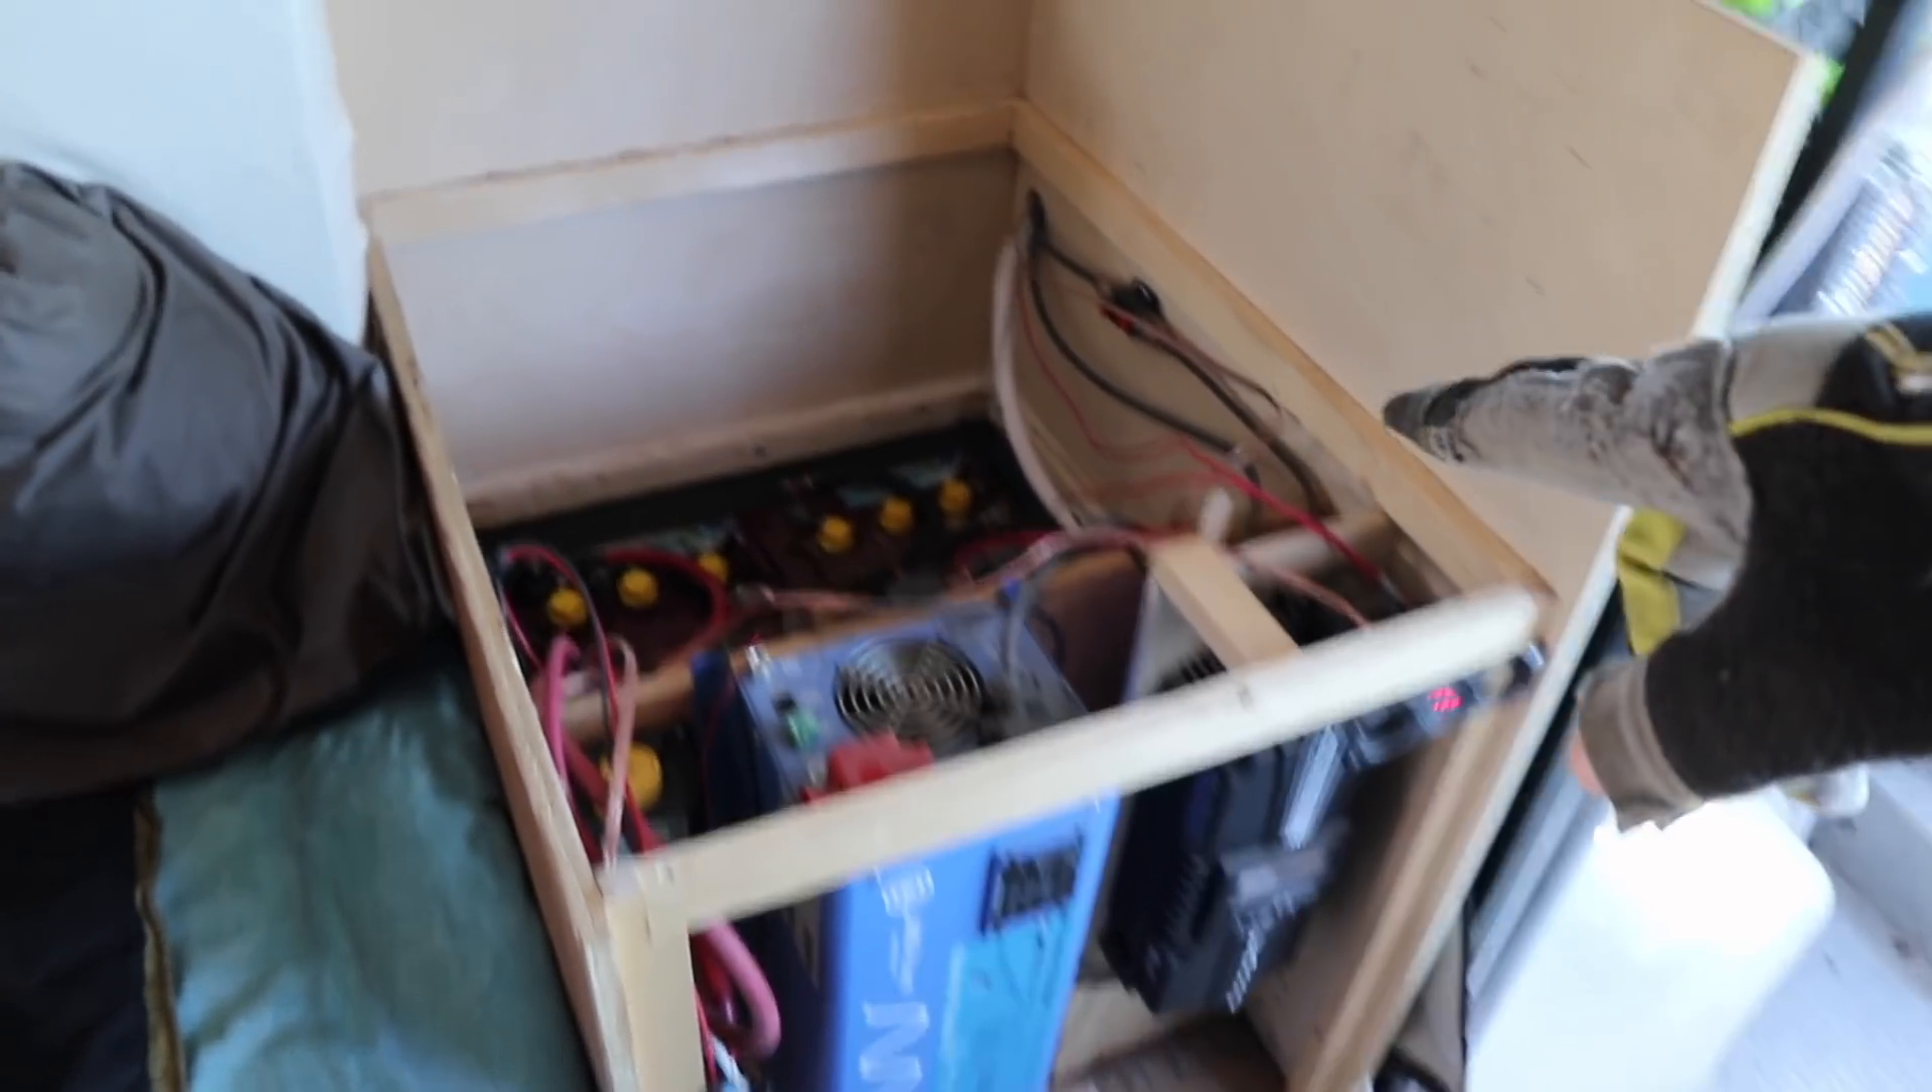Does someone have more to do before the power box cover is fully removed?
No.